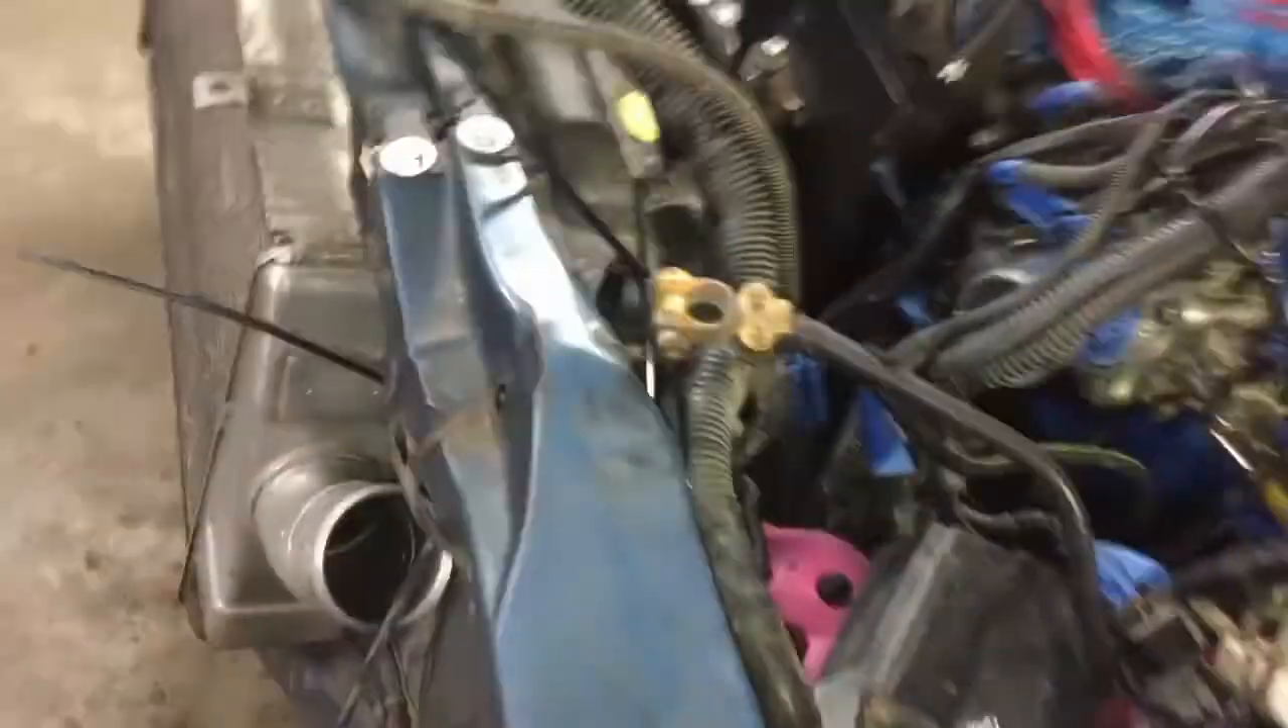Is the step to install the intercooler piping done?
No.